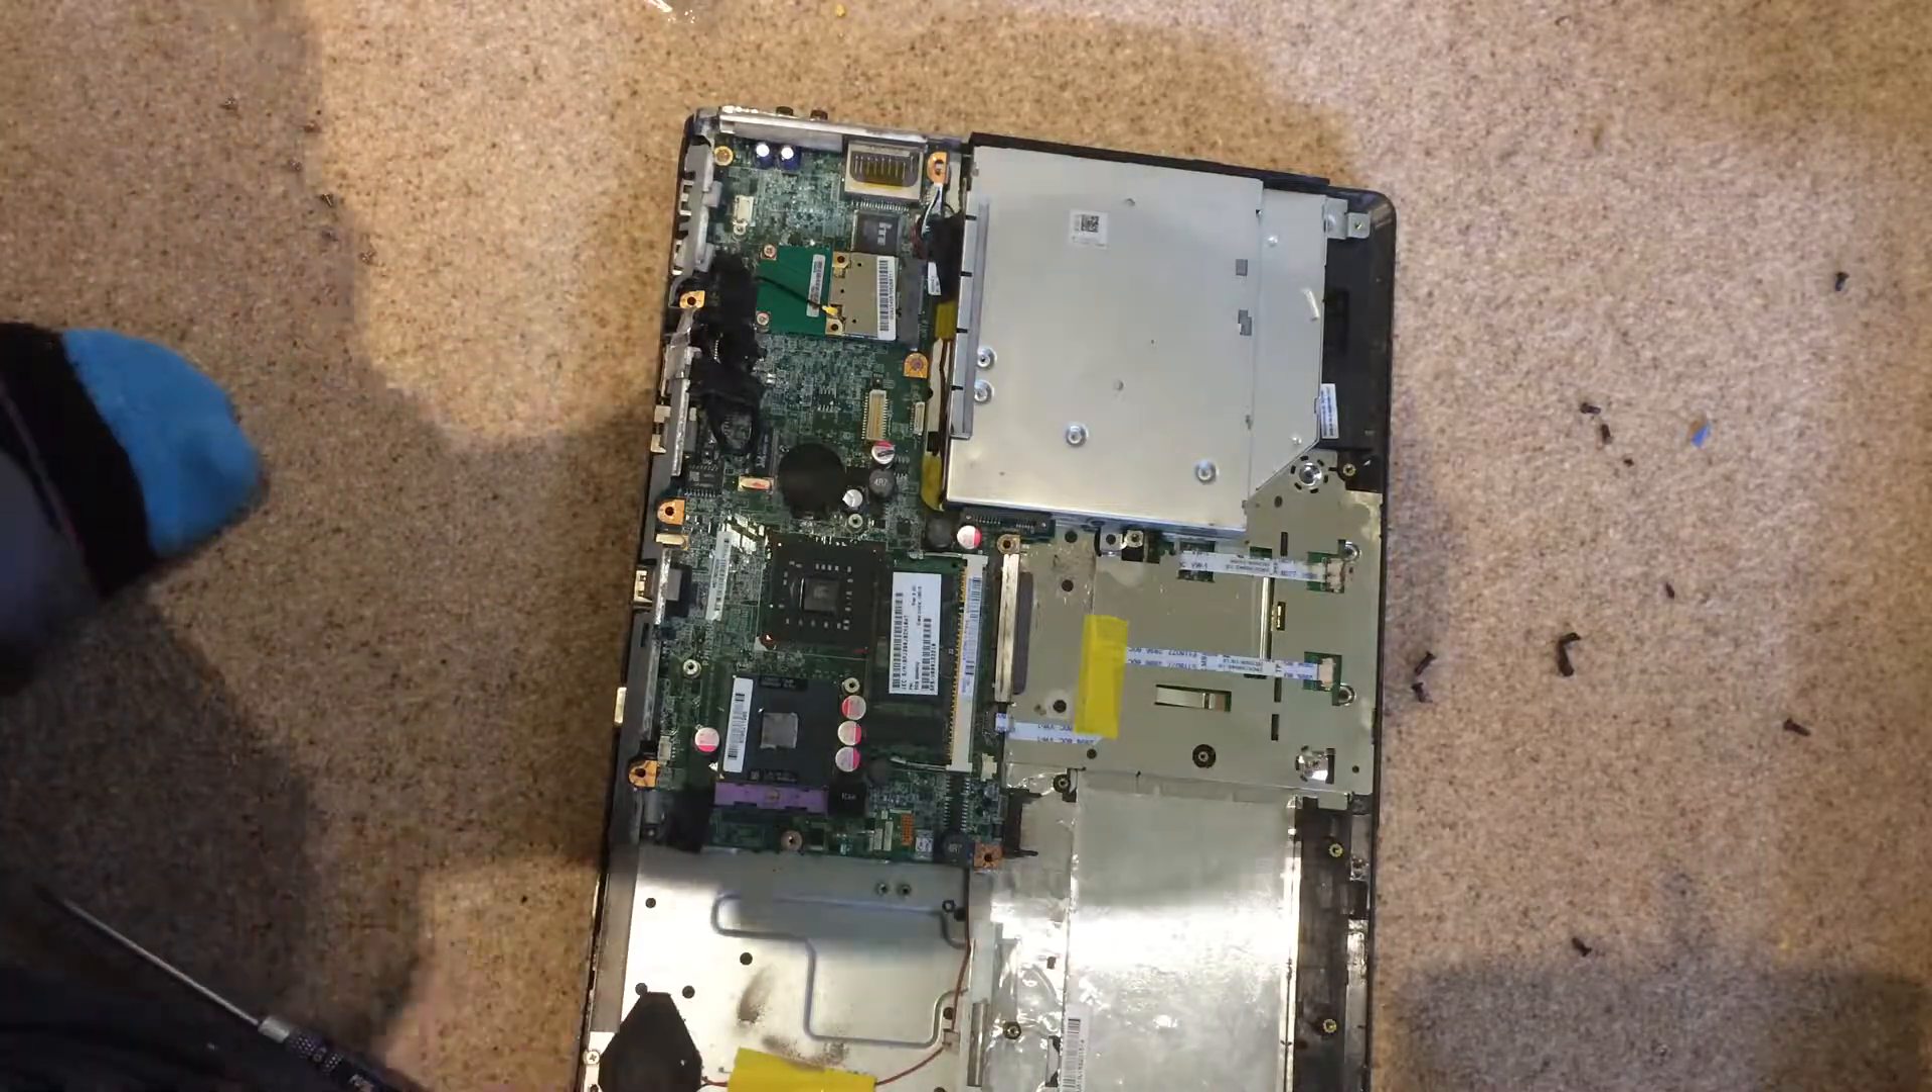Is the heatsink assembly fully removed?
Yes.